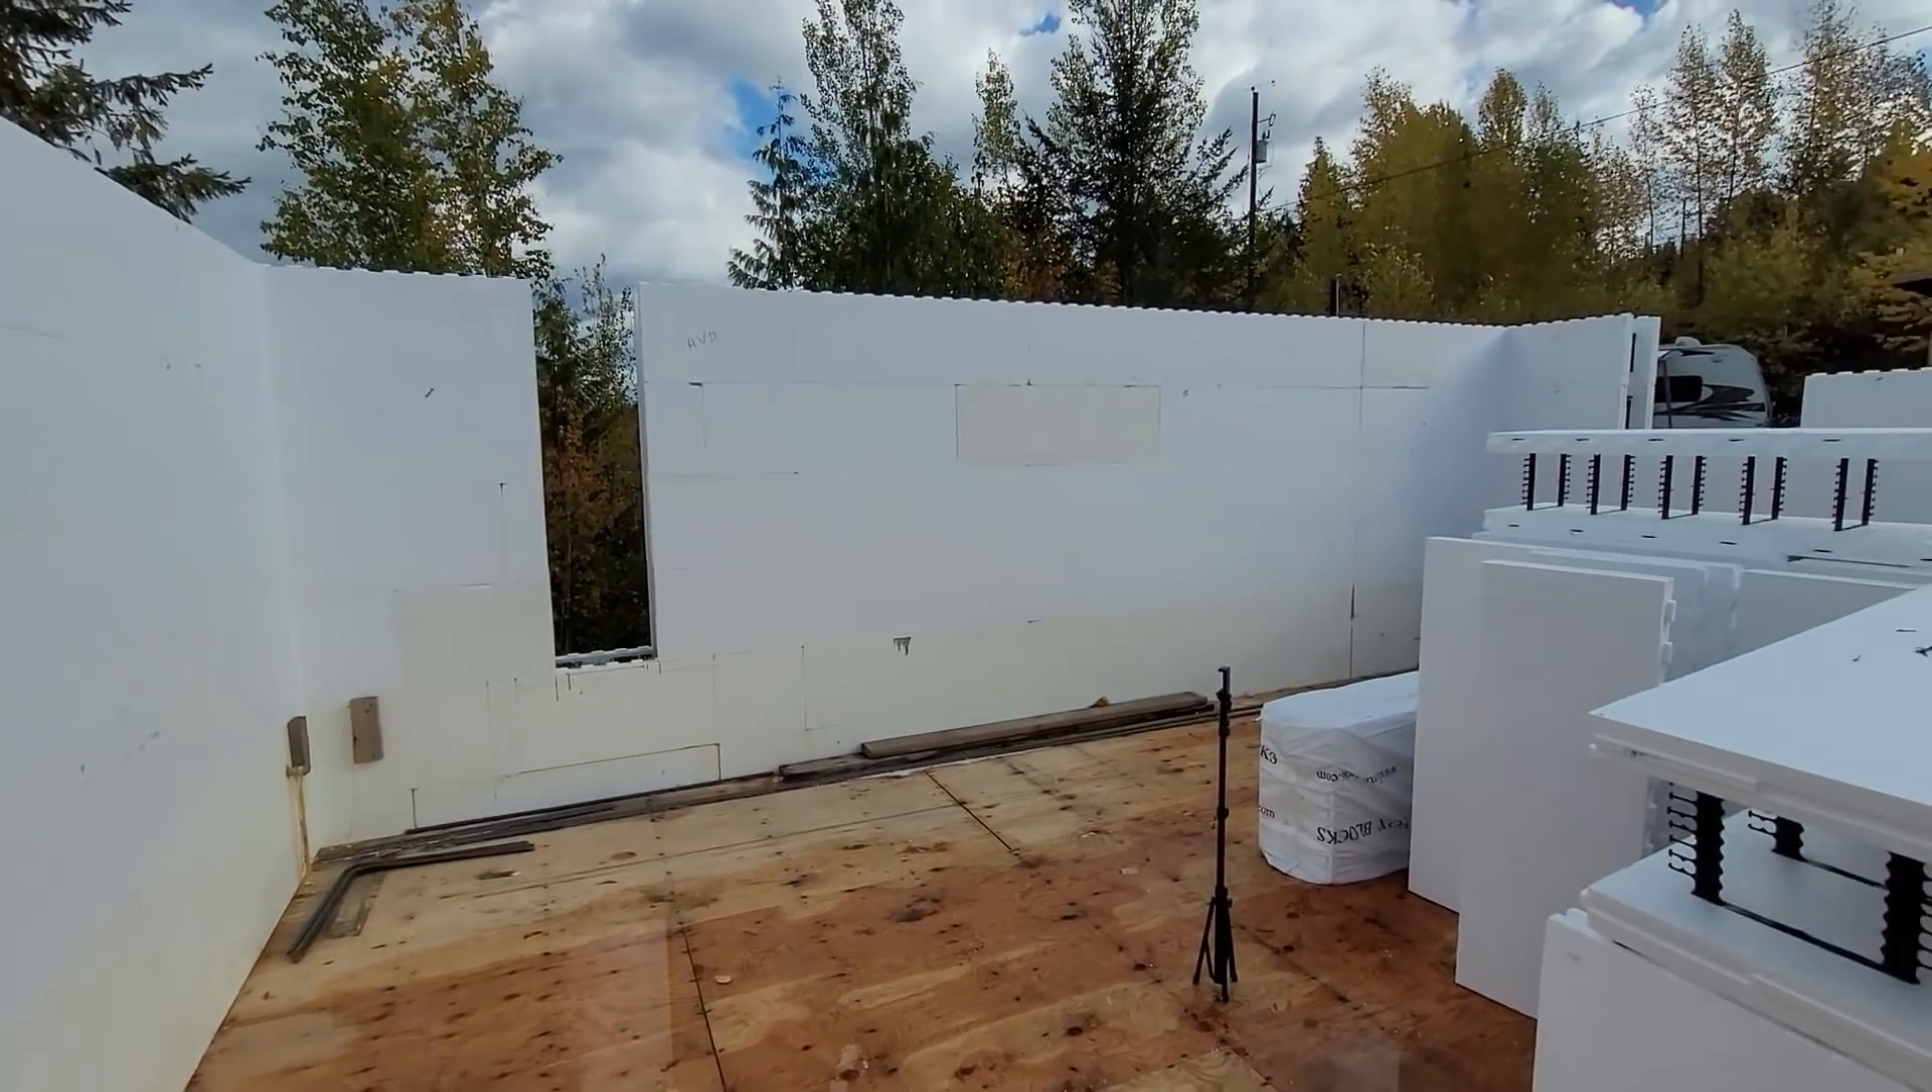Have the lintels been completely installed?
No.